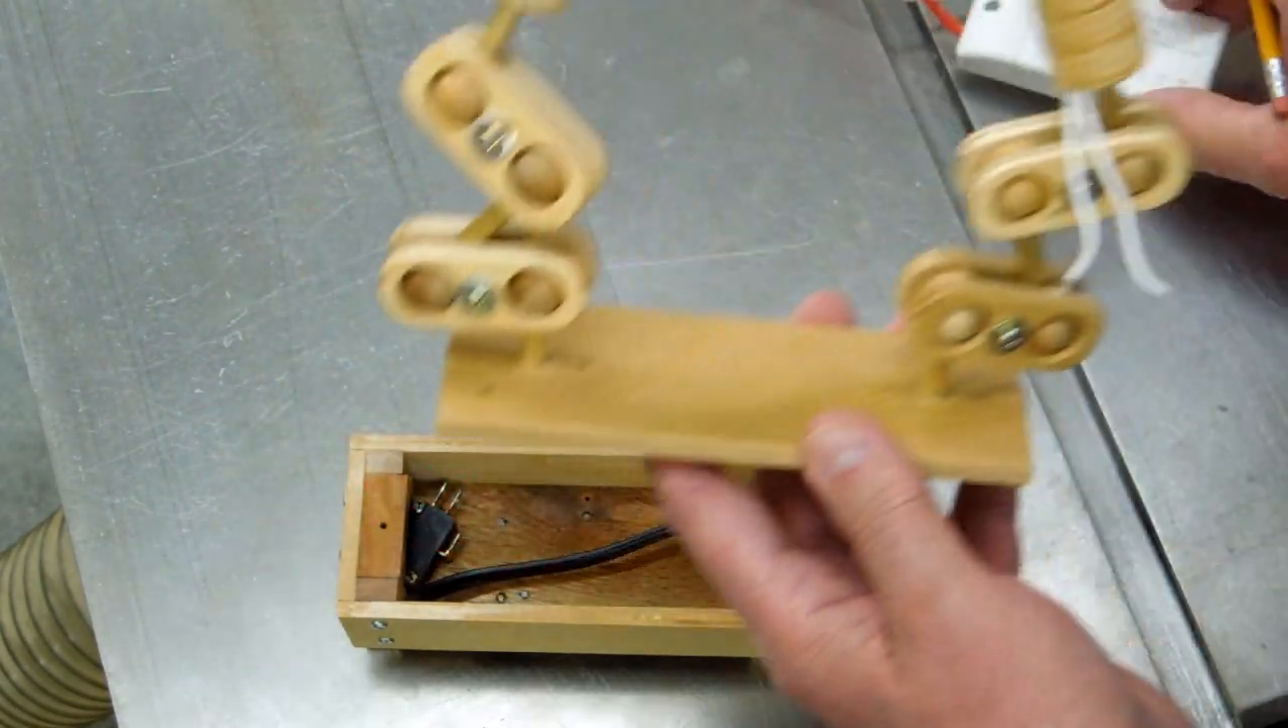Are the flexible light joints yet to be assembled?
No.